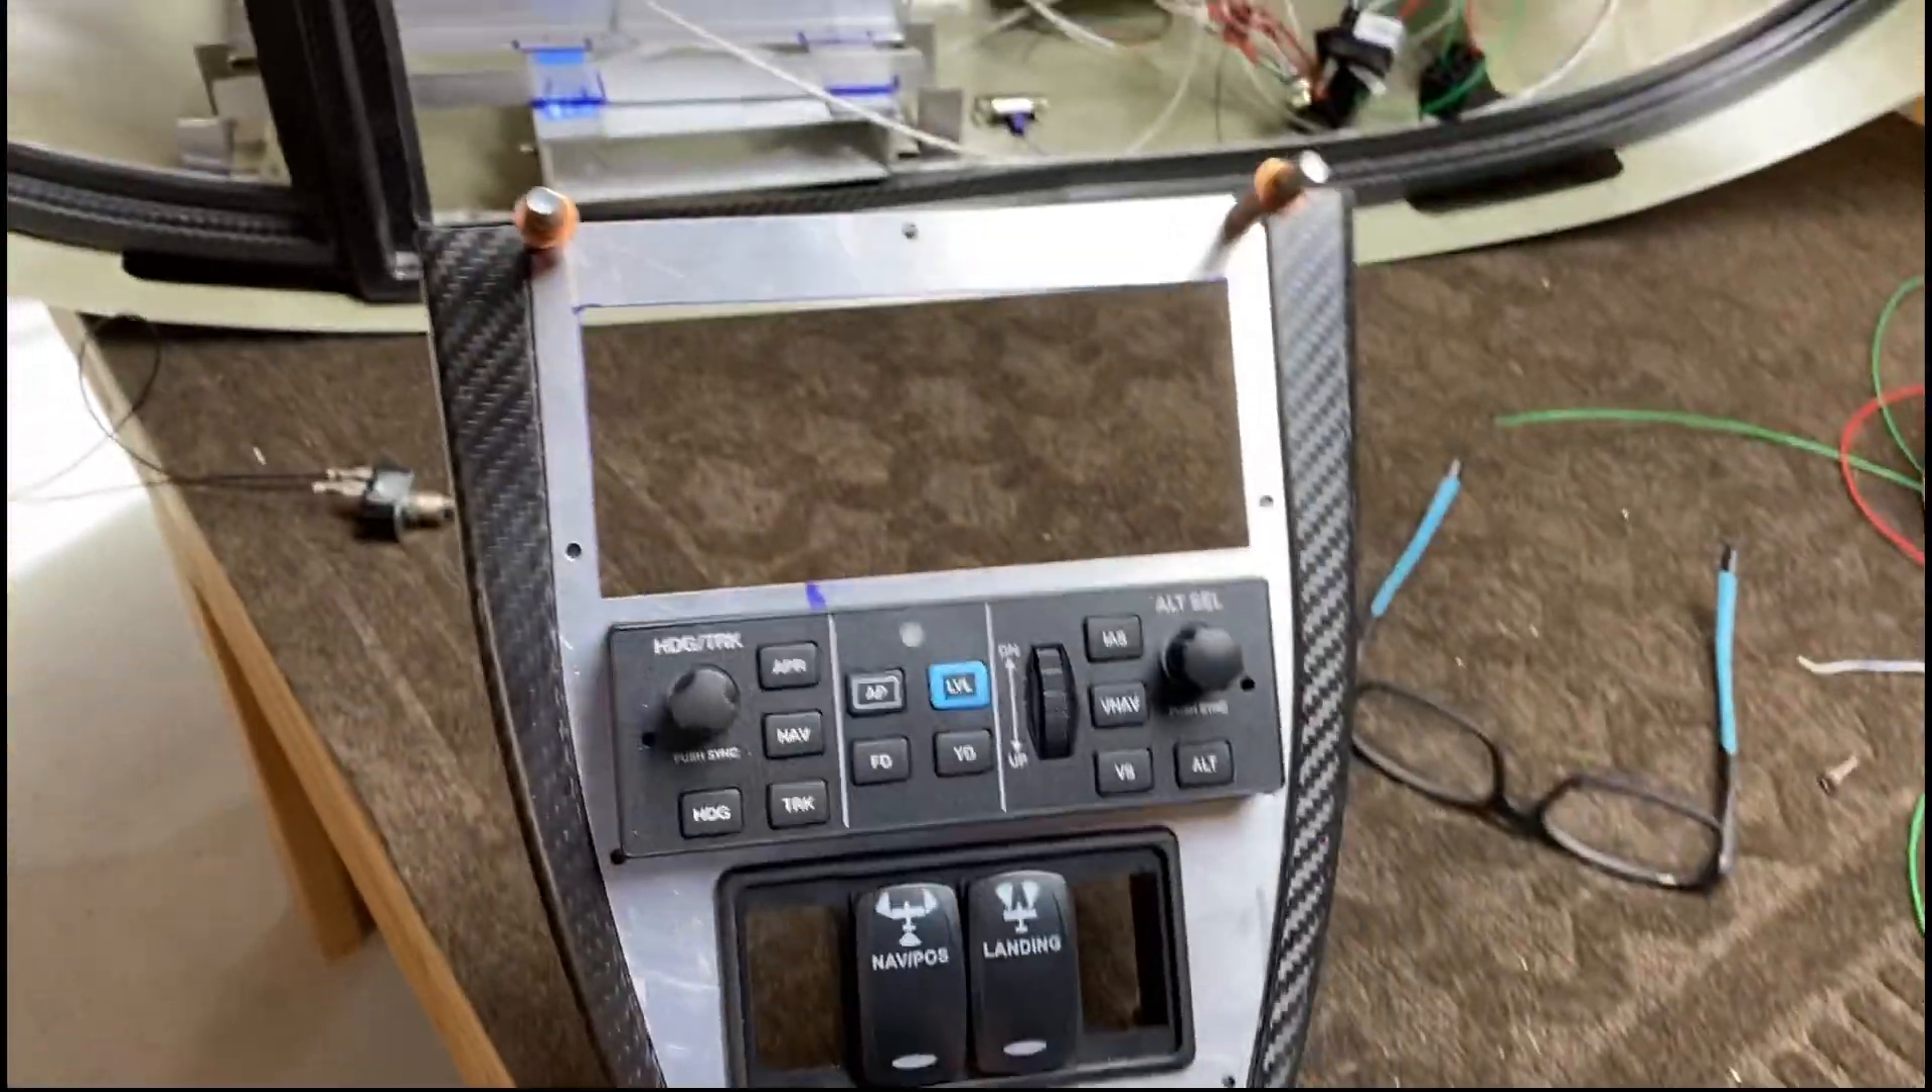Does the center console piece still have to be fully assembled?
Yes.